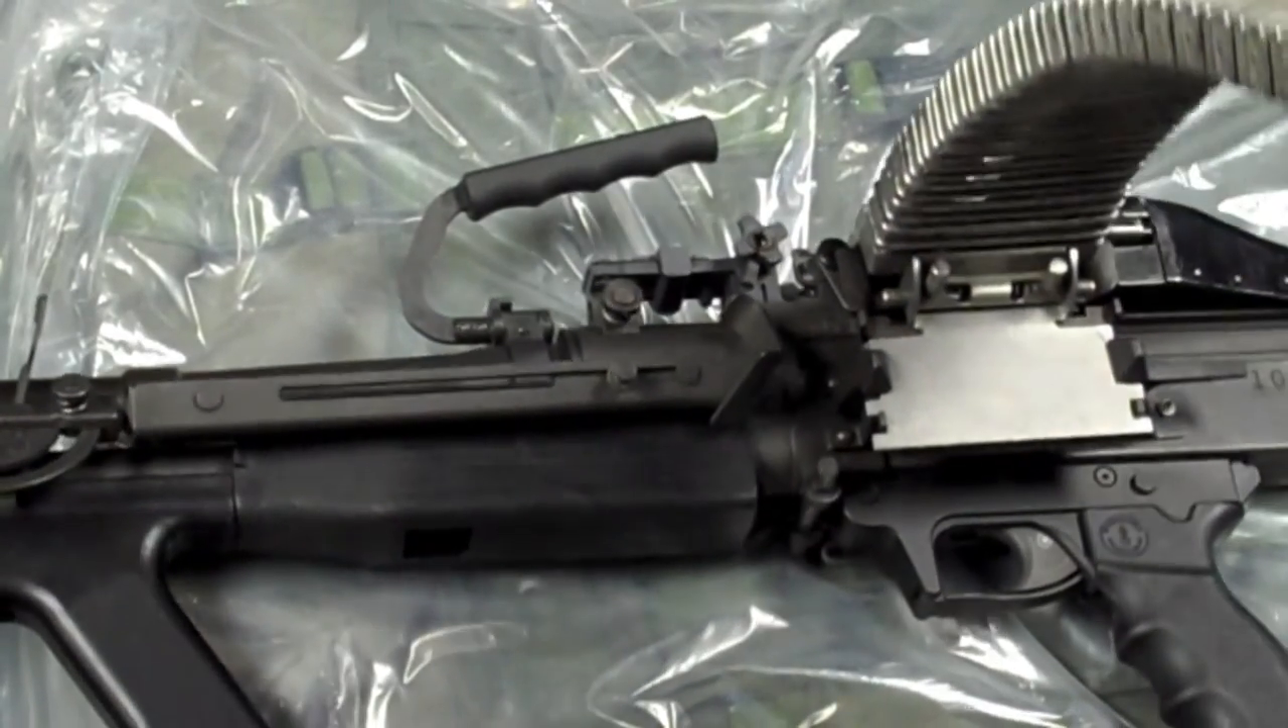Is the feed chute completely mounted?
Yes.